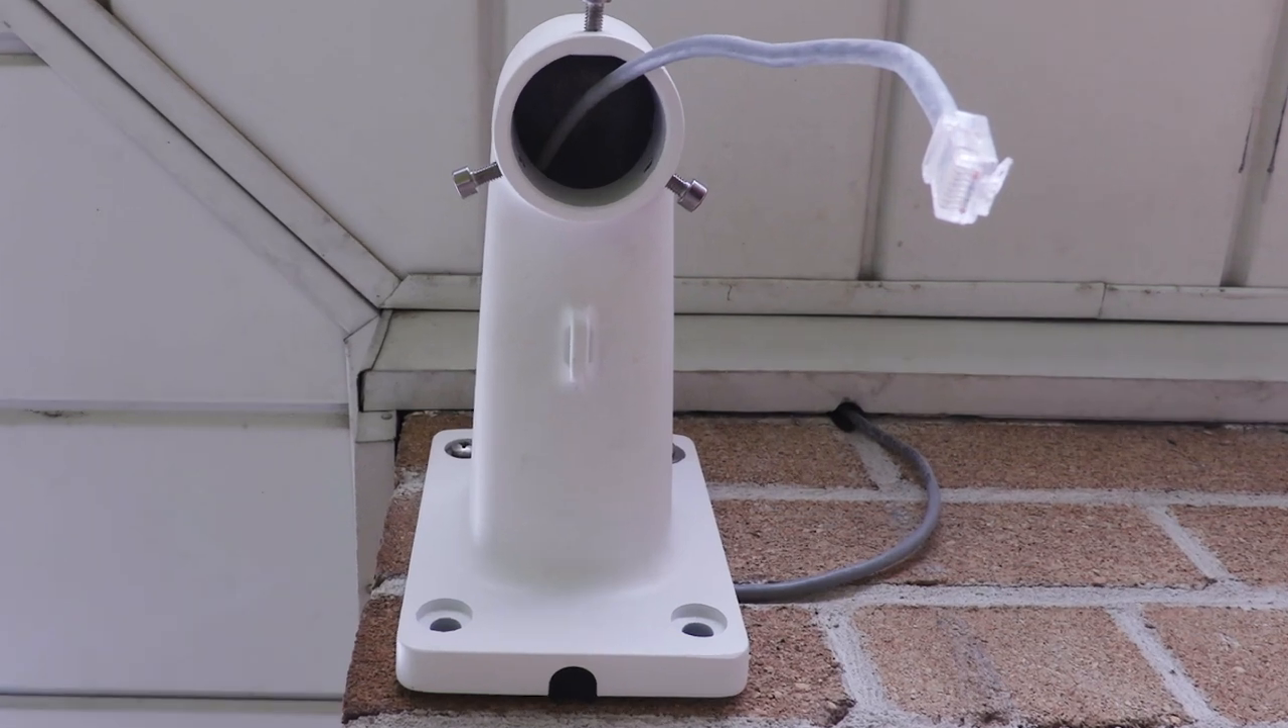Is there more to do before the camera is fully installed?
Yes.